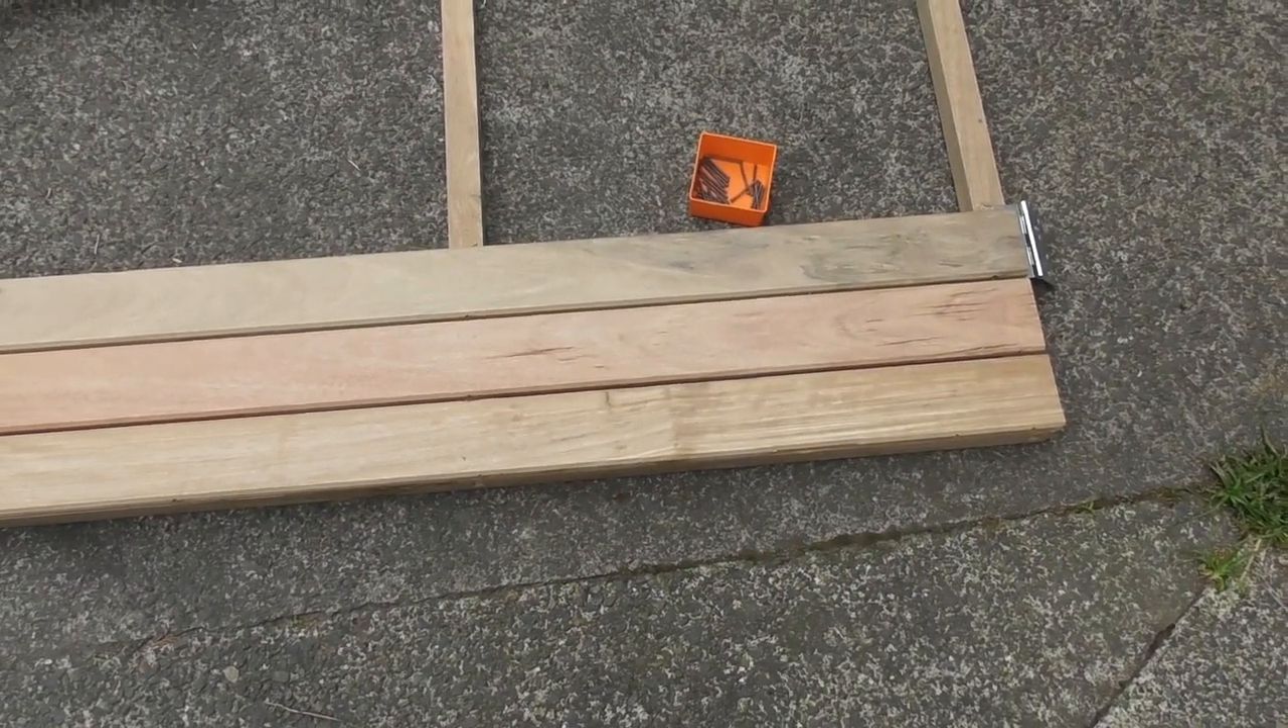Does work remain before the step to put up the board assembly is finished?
Yes.